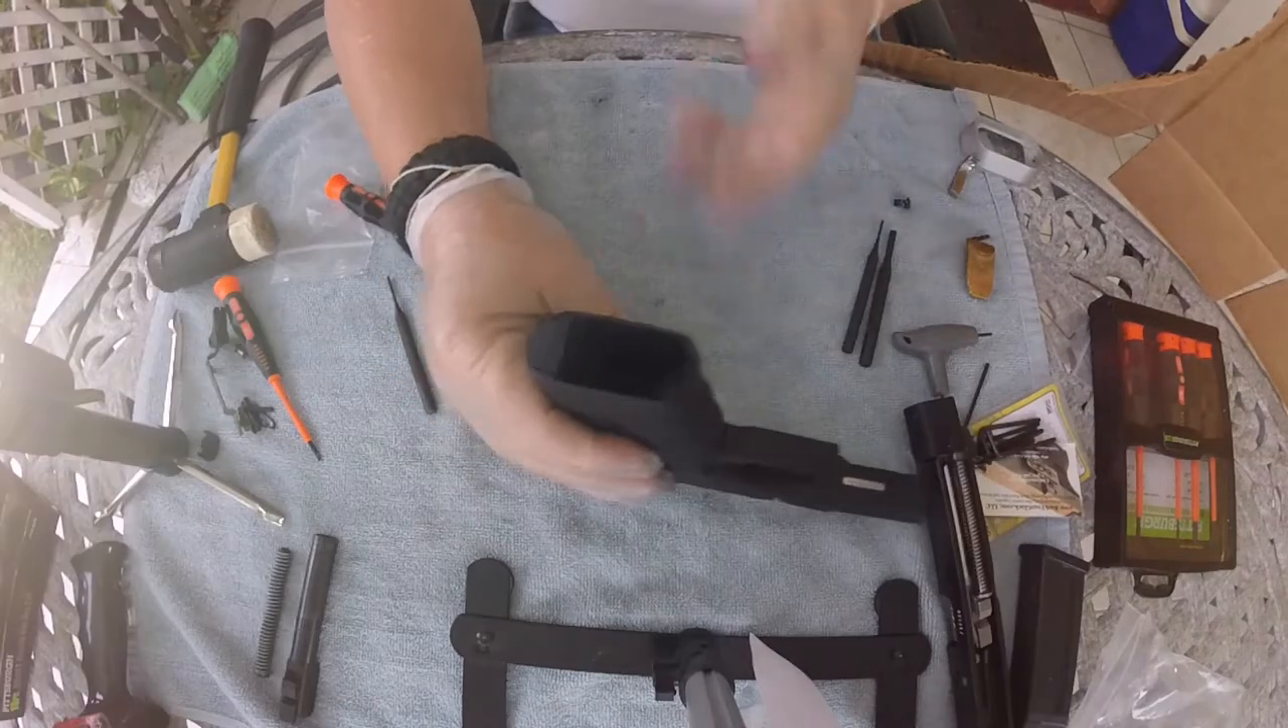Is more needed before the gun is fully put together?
Yes.